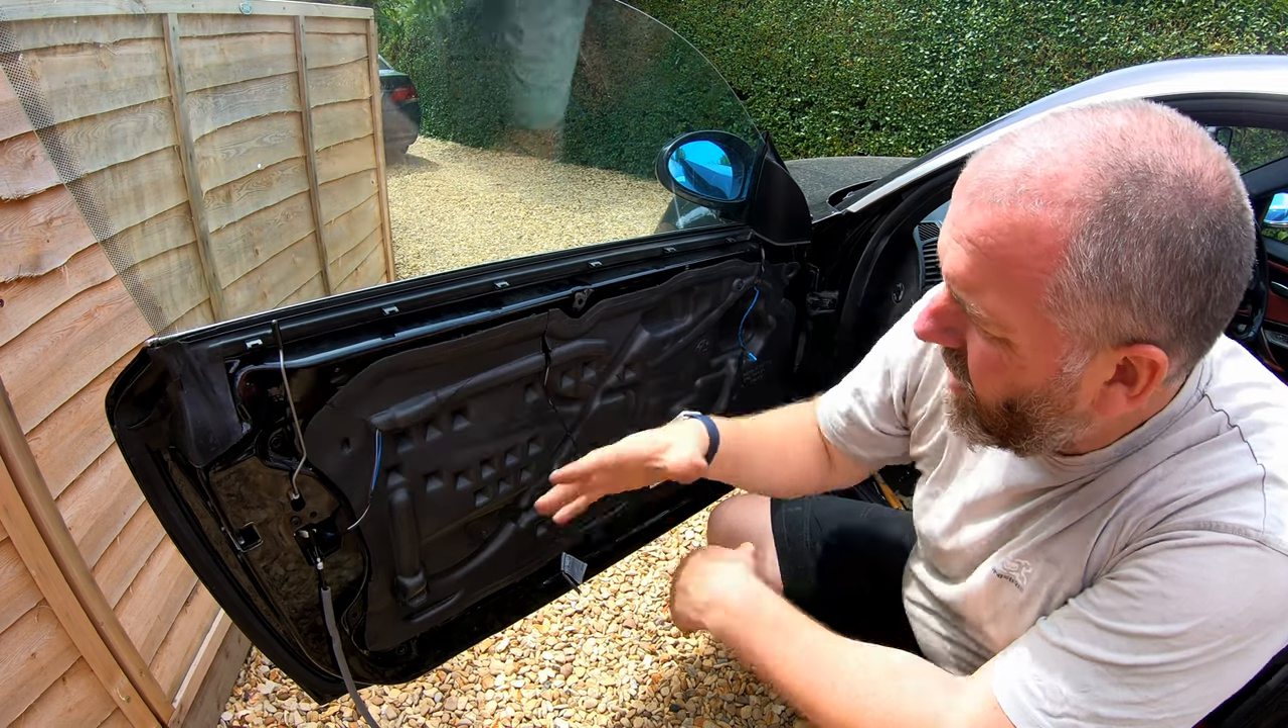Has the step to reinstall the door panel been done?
No.